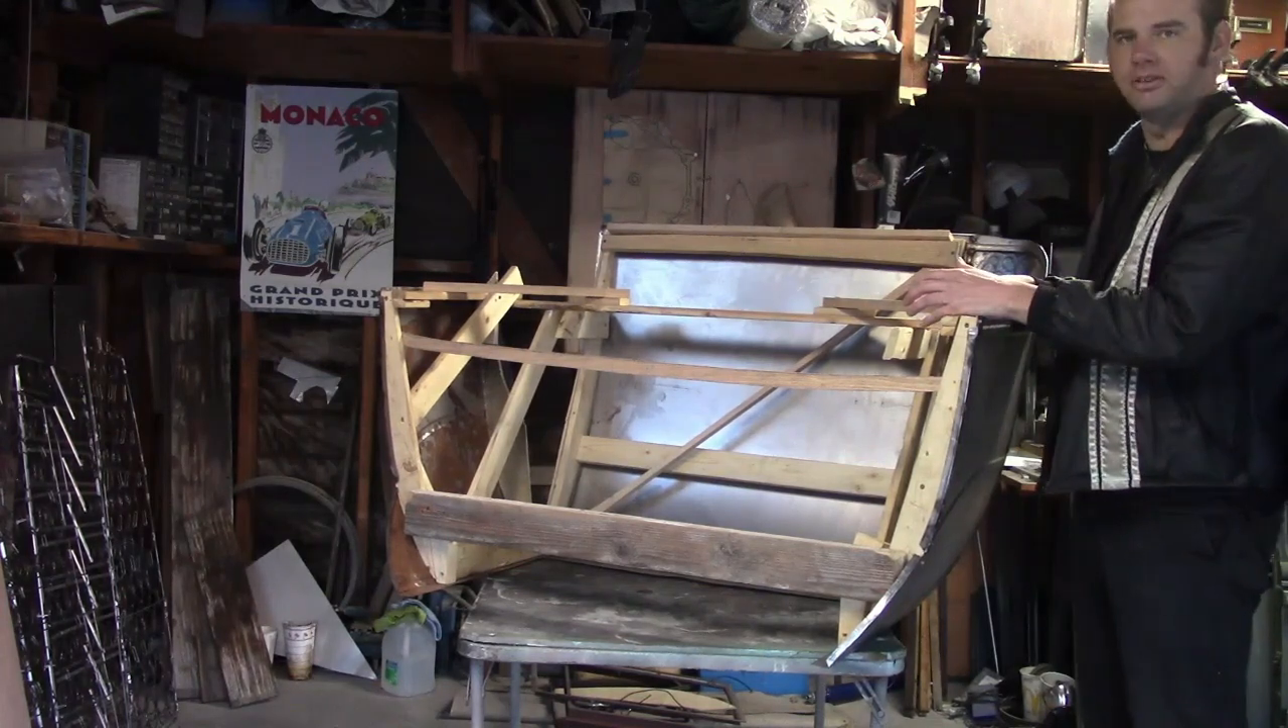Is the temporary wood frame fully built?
Yes.